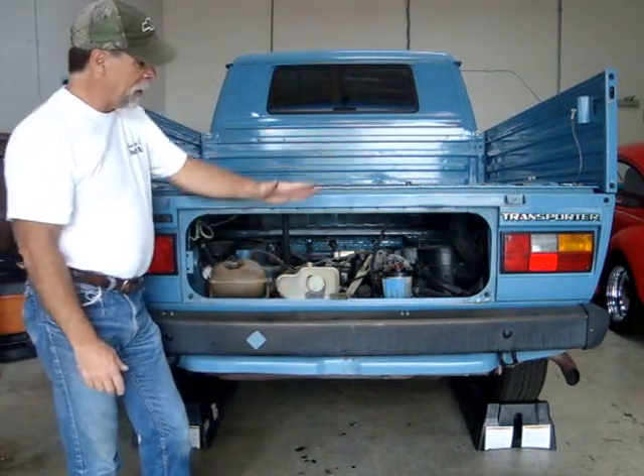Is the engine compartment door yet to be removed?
No.